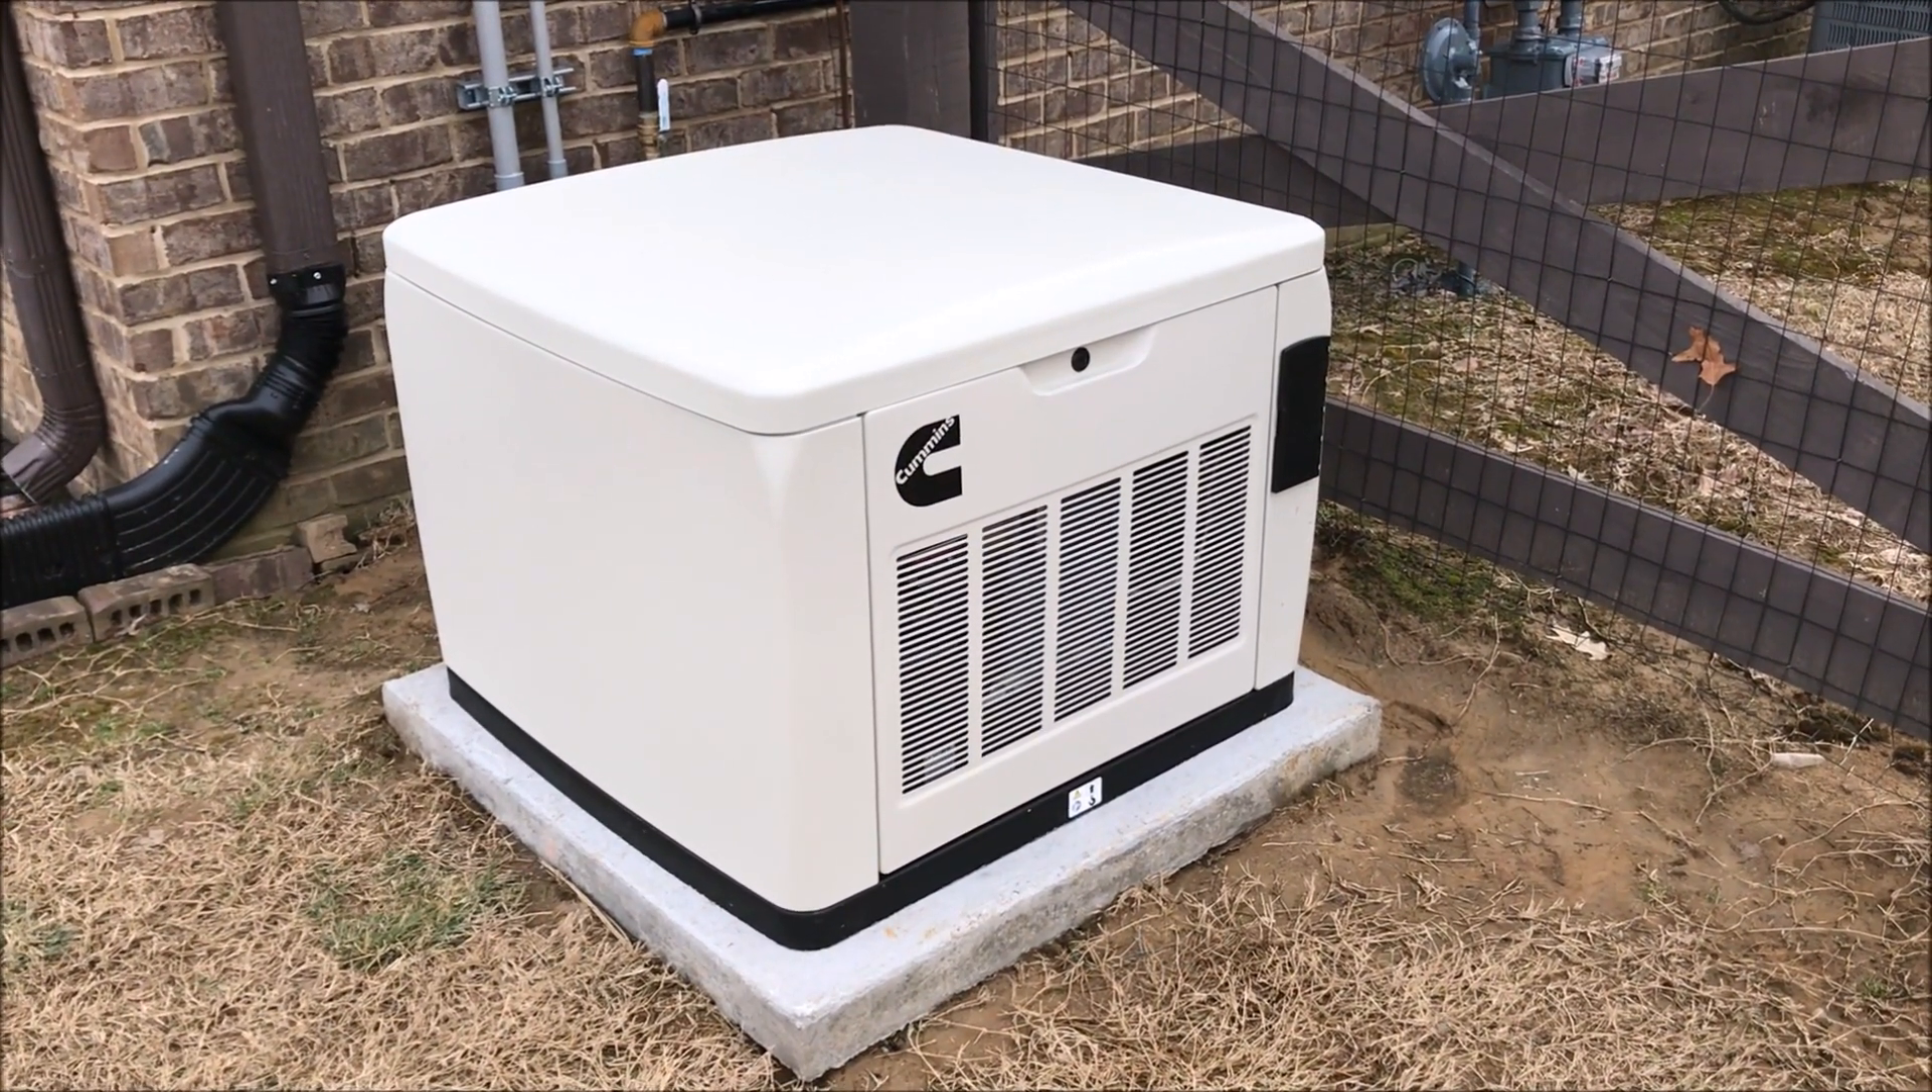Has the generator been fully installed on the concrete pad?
Yes.